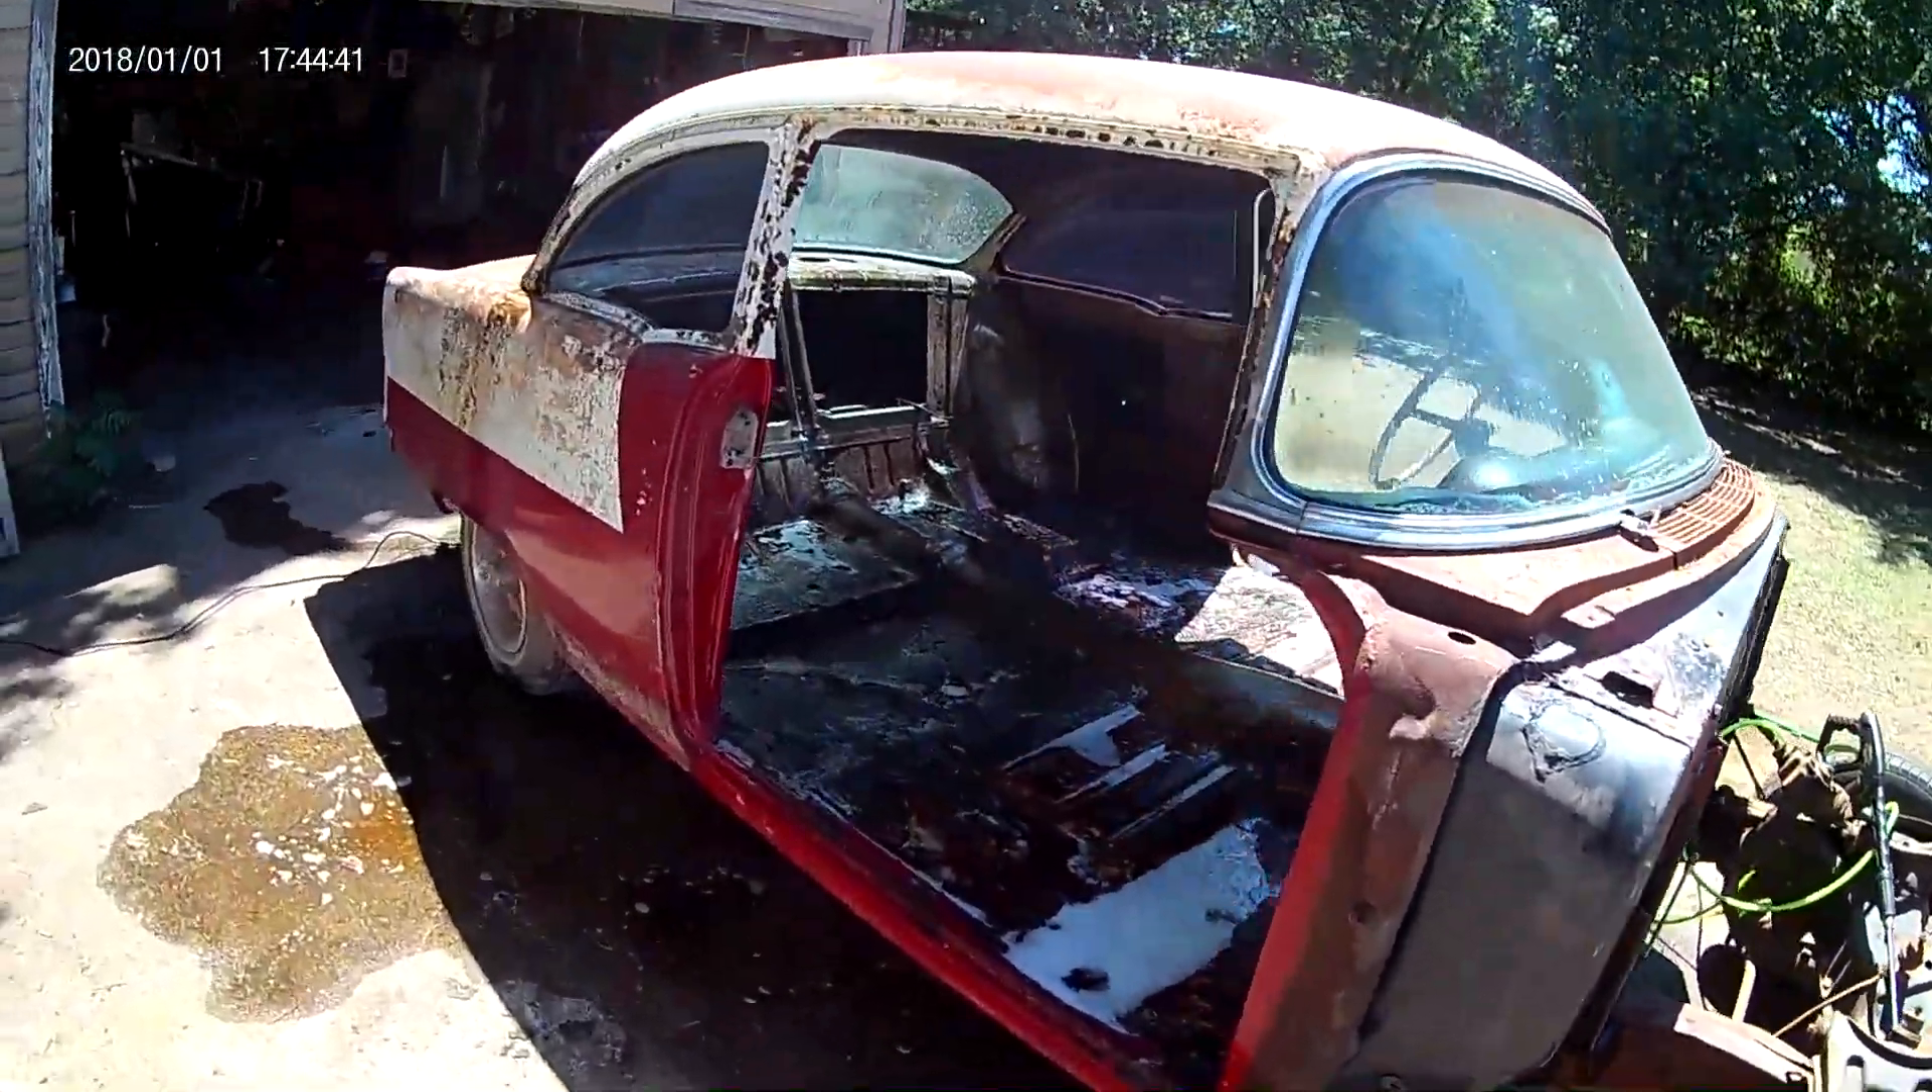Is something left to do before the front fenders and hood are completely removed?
No.